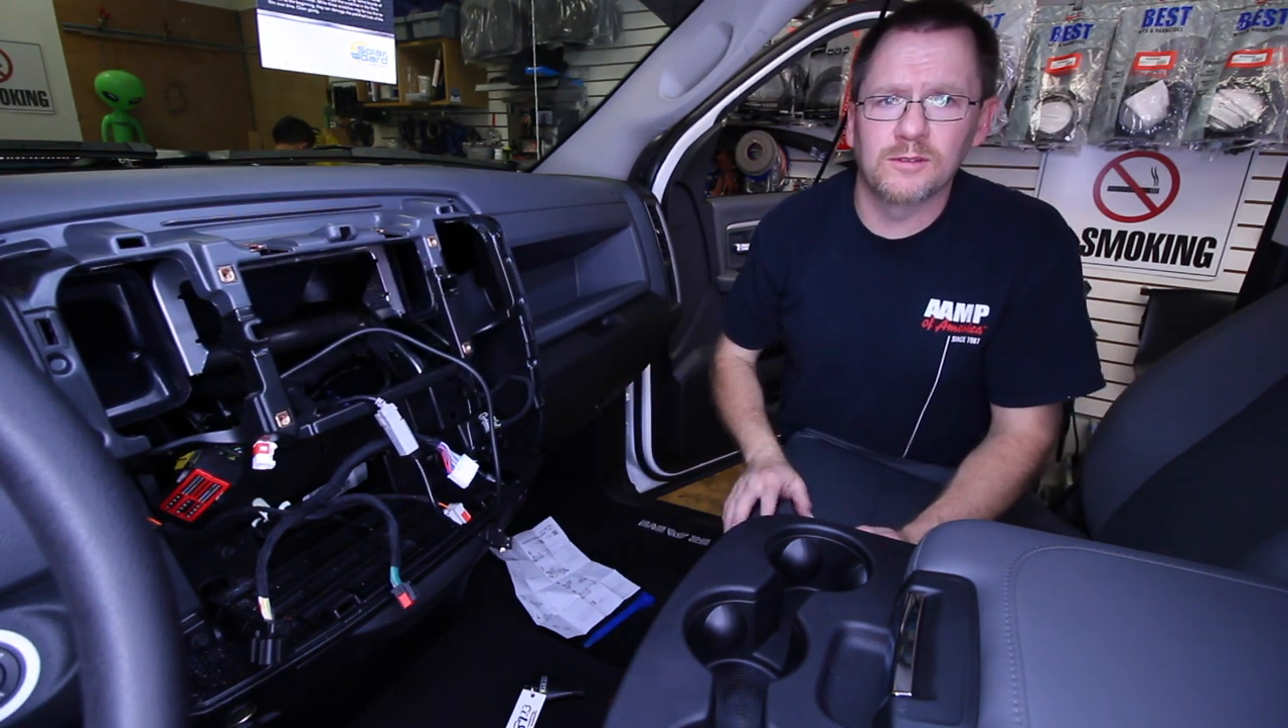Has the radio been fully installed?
No.